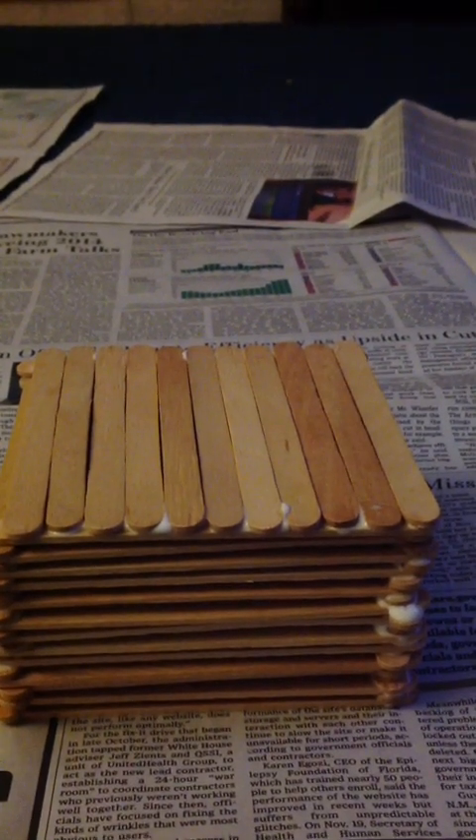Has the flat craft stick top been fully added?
Yes.